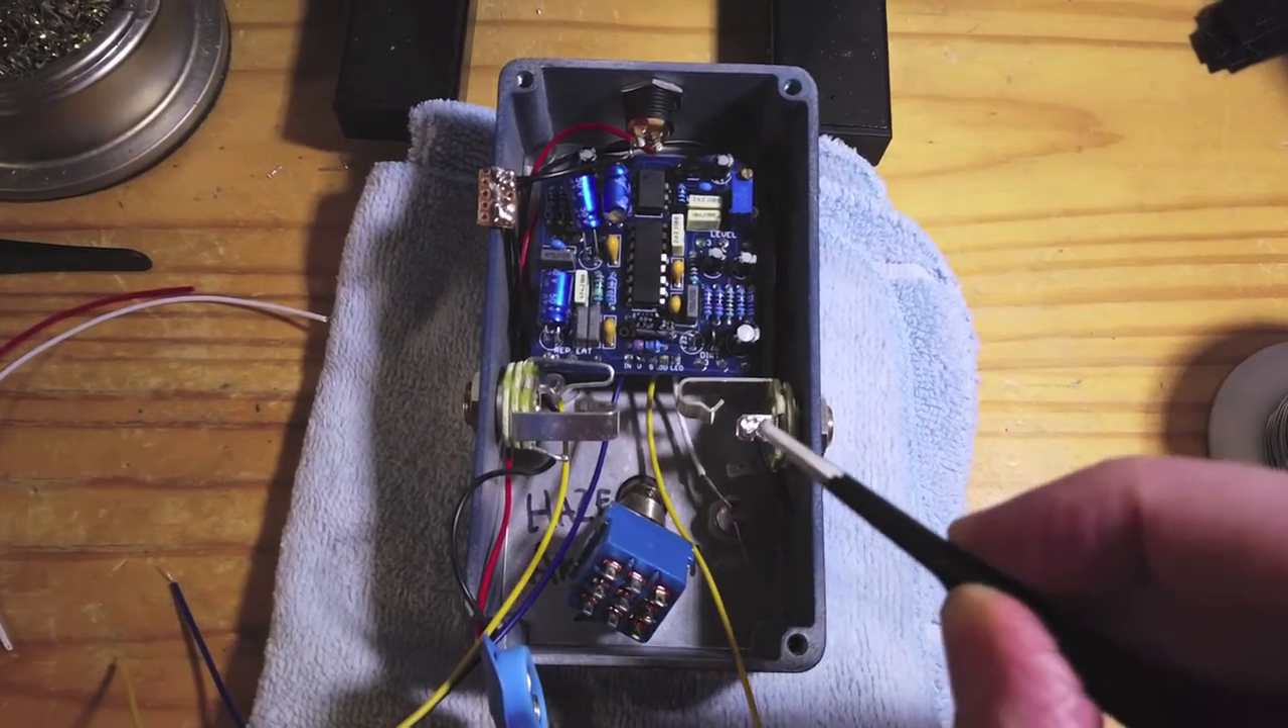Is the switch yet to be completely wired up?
Yes.